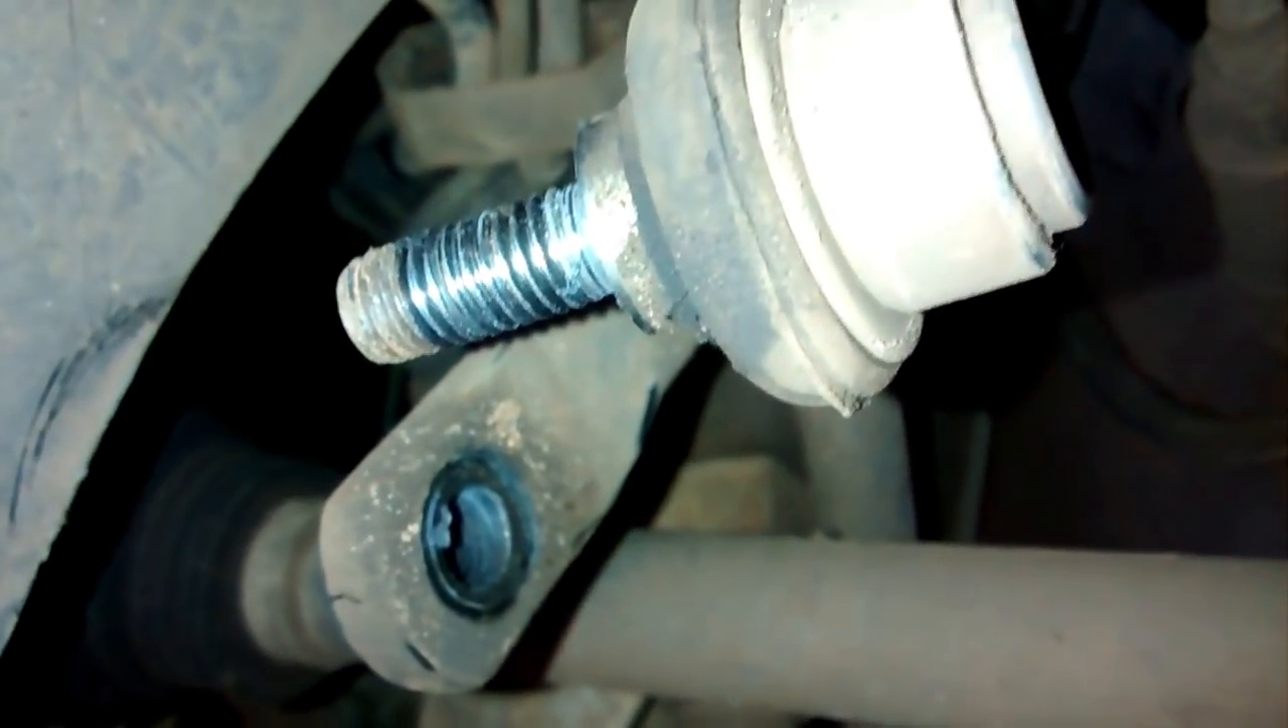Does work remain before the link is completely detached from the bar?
No.